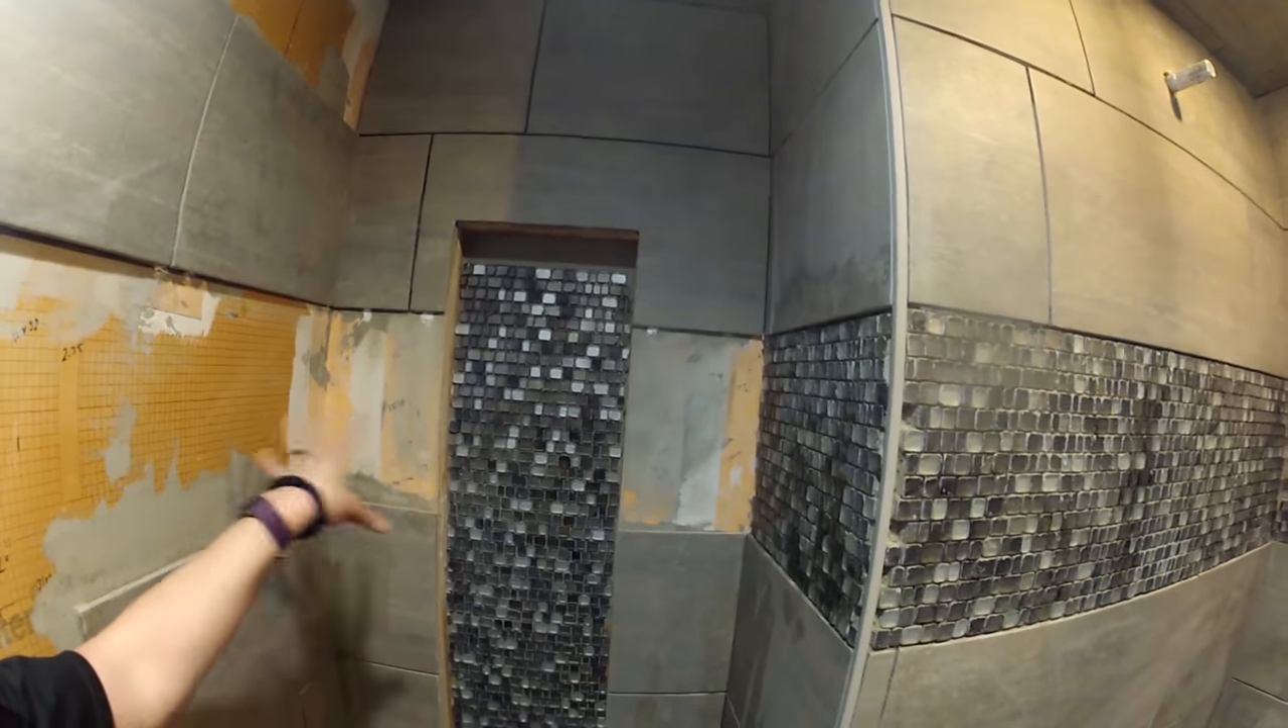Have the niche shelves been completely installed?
No.